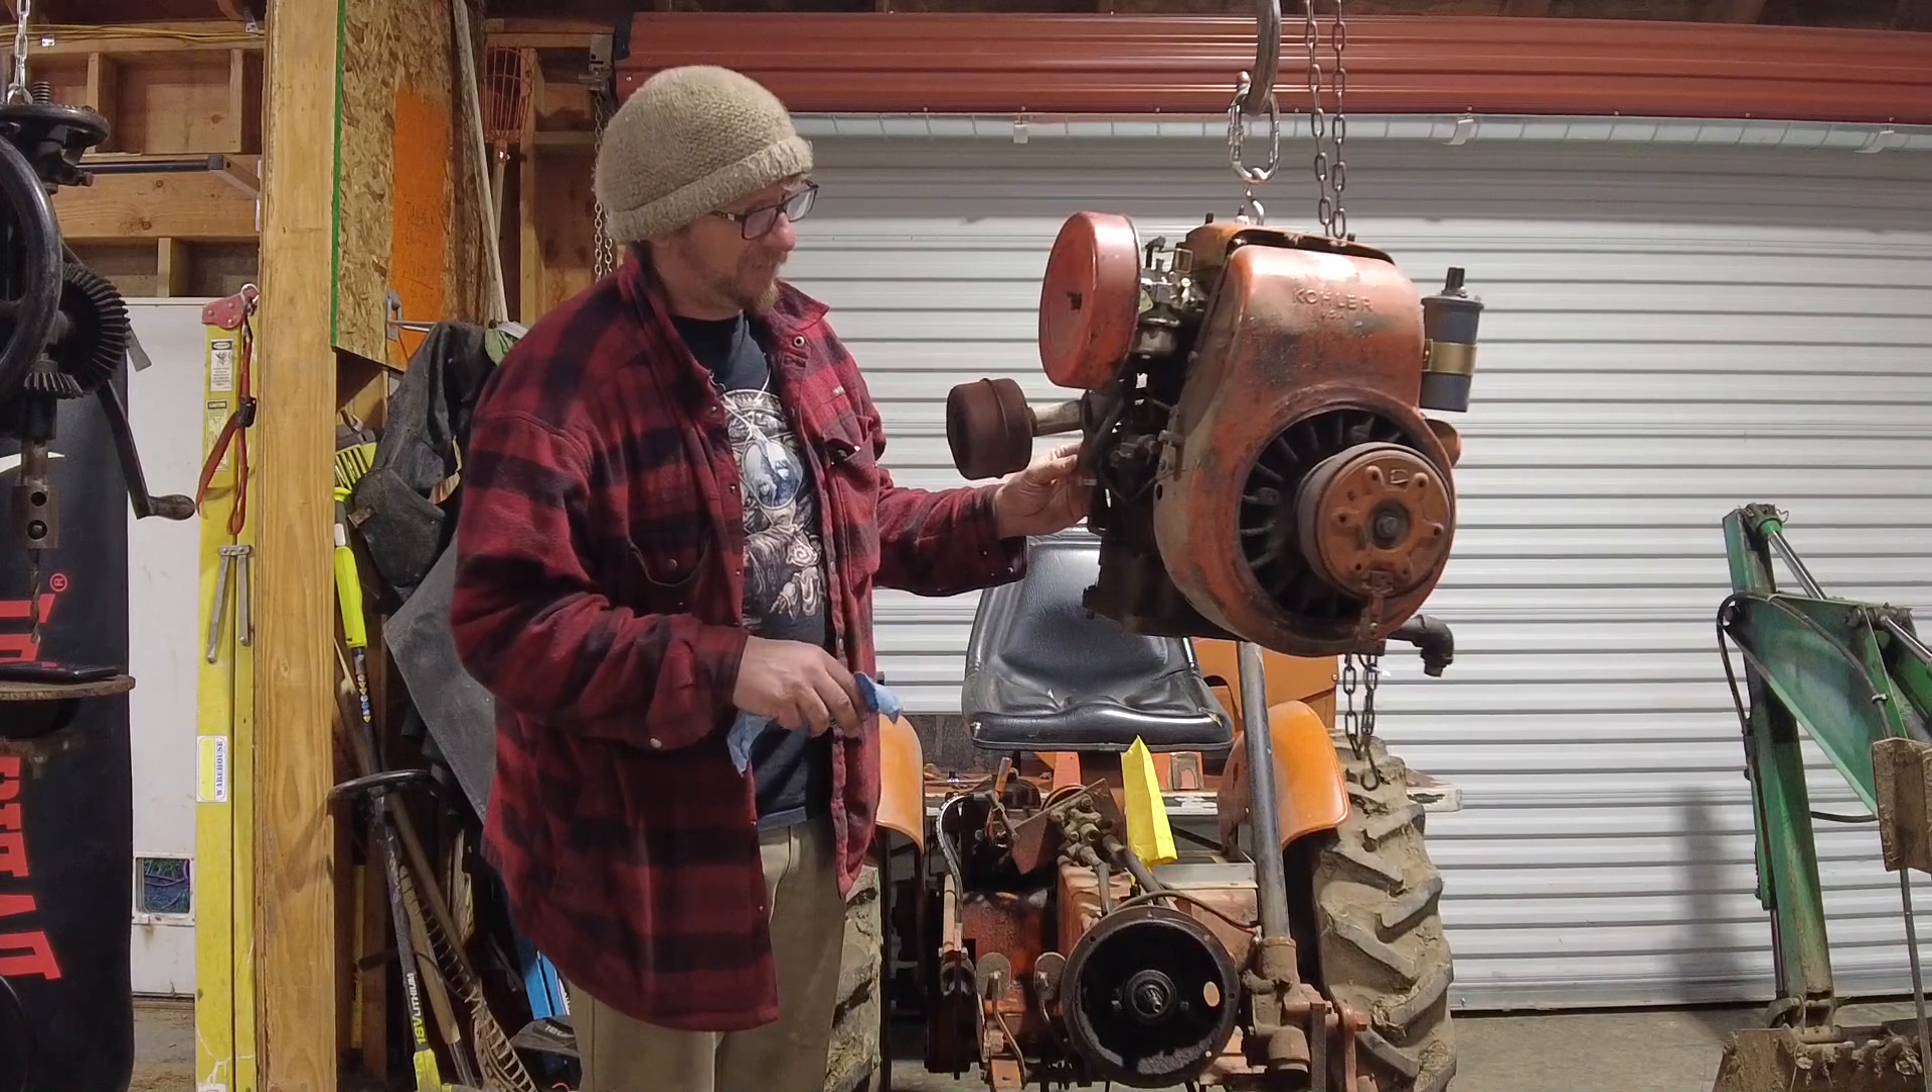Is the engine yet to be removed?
No.